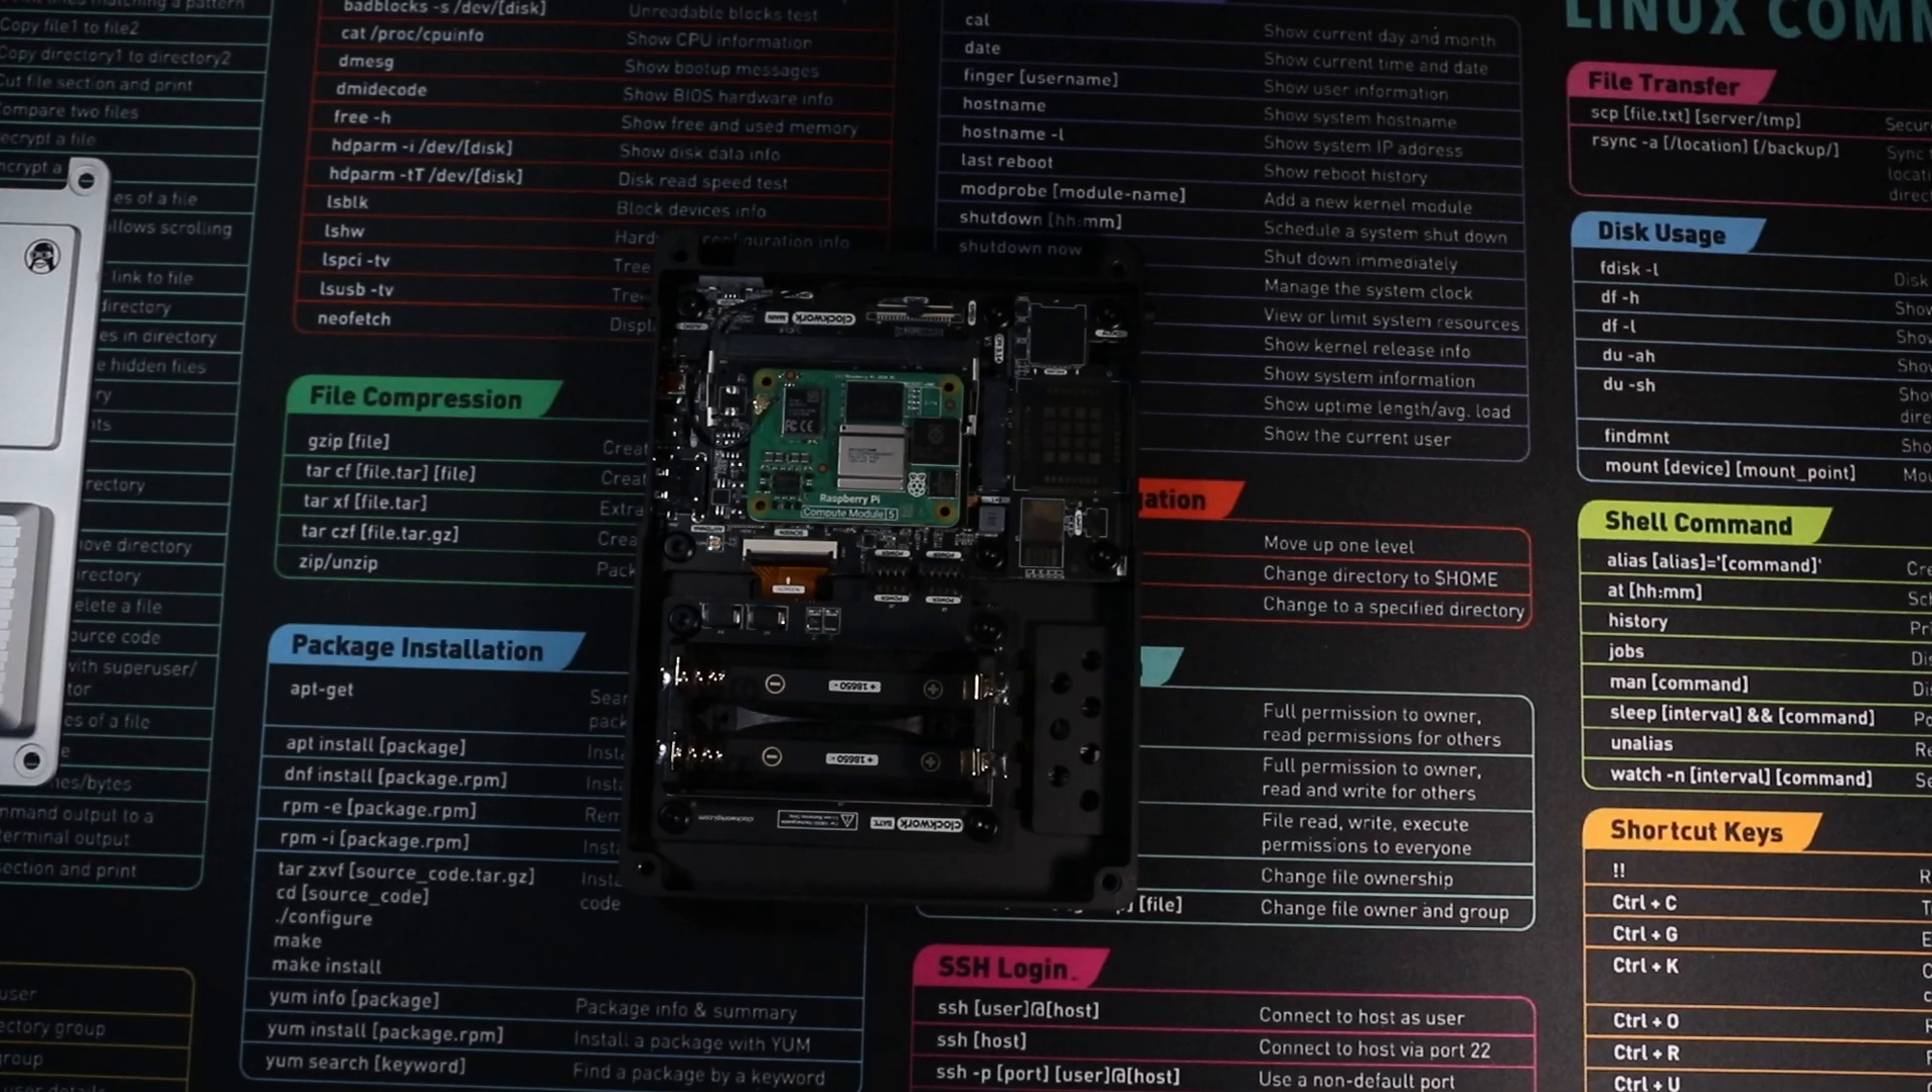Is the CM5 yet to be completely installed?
No.